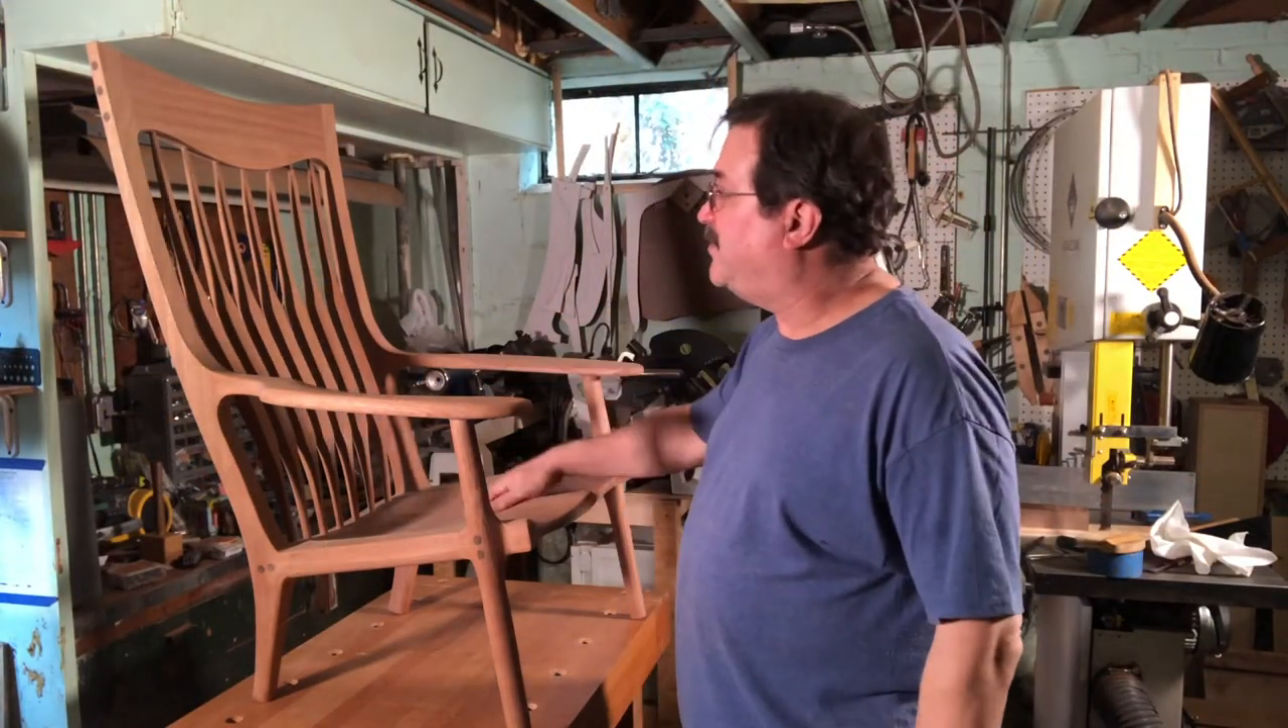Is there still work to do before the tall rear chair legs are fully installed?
No.